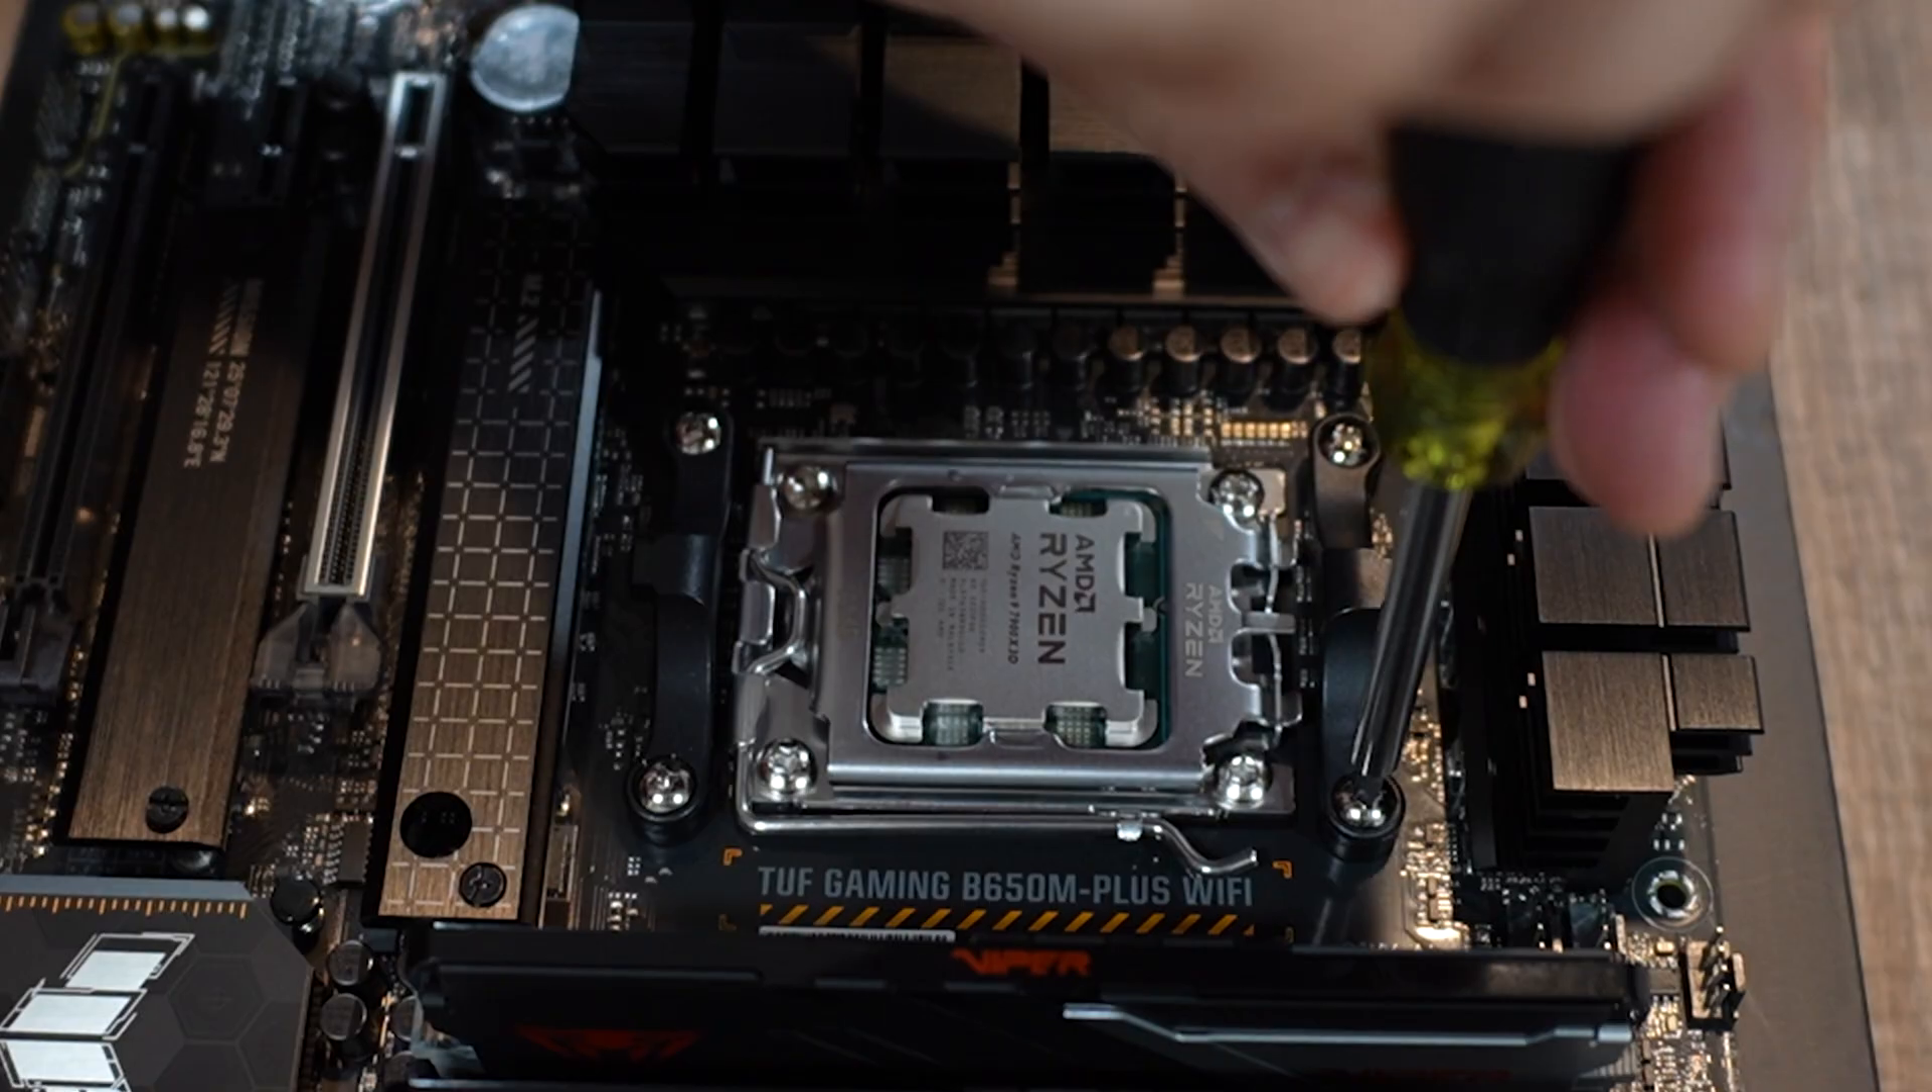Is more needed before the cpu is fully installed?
No.